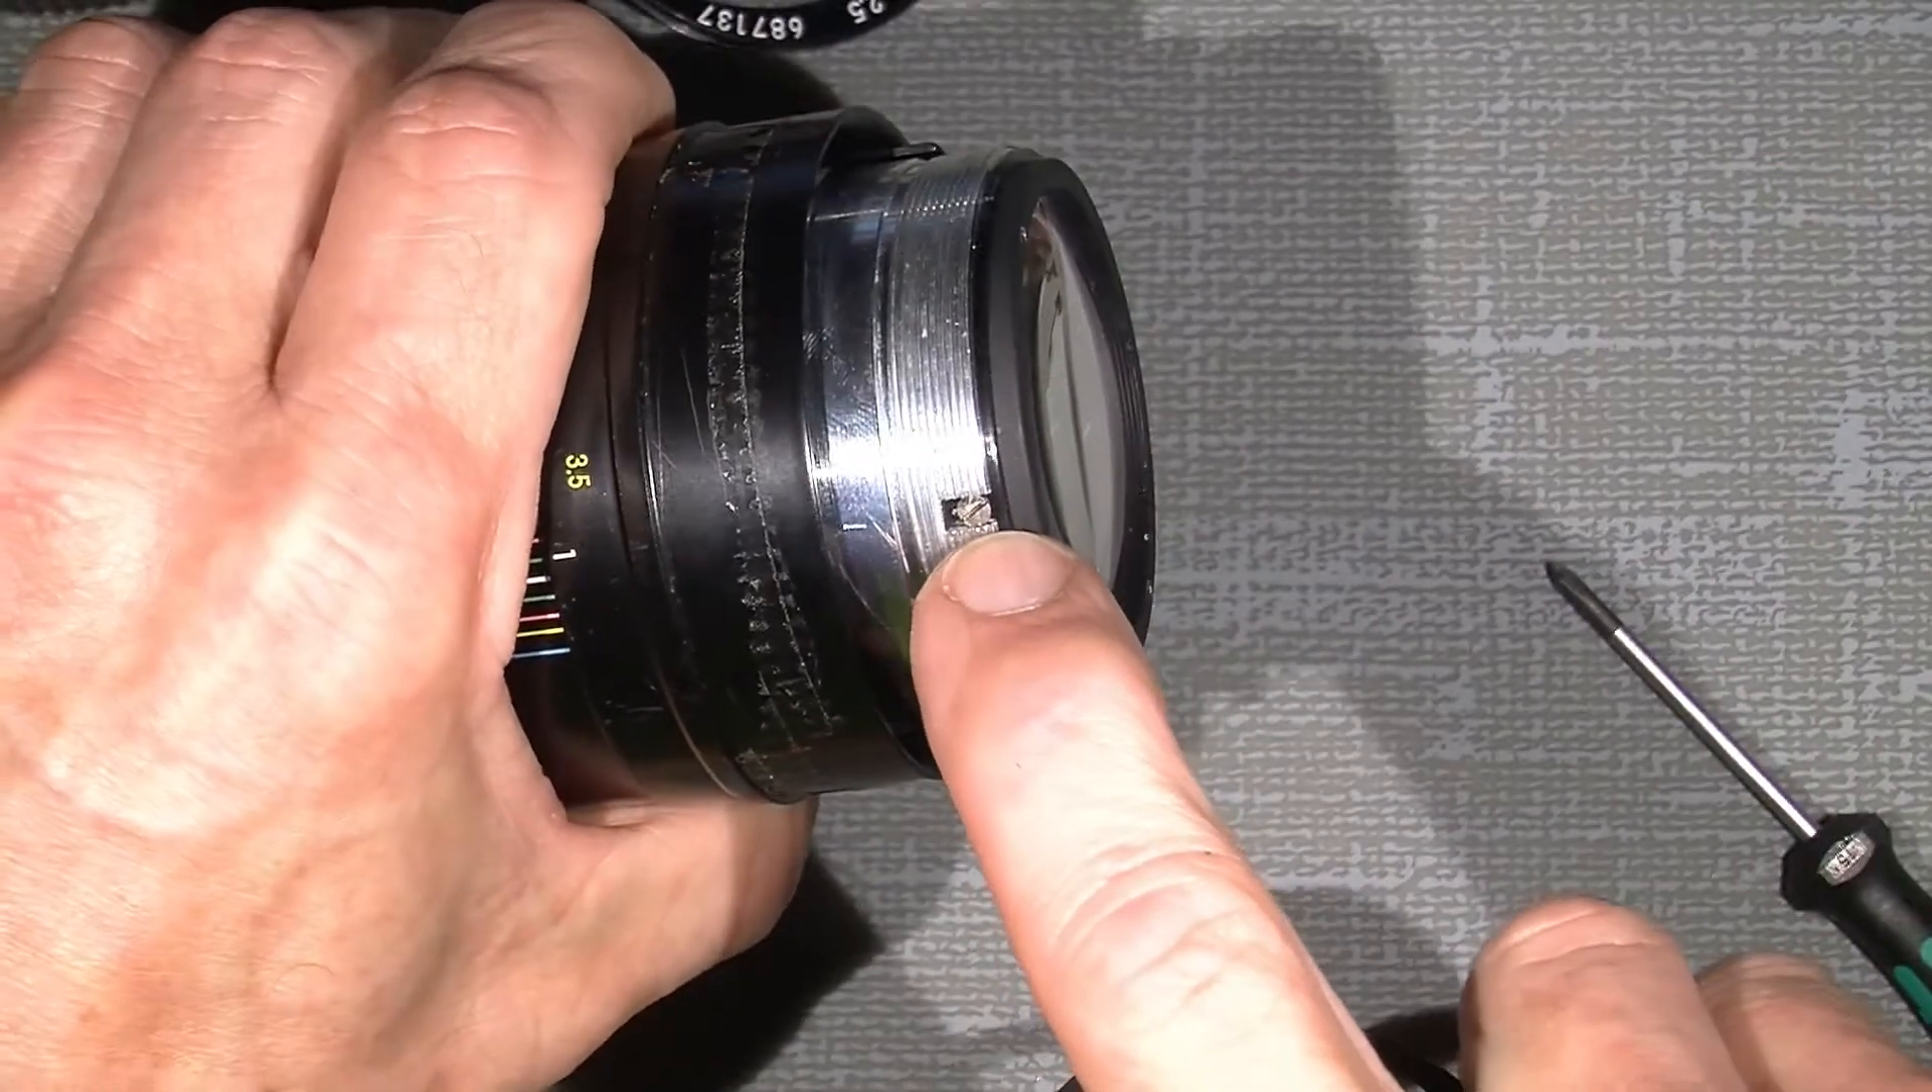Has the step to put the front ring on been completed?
No.